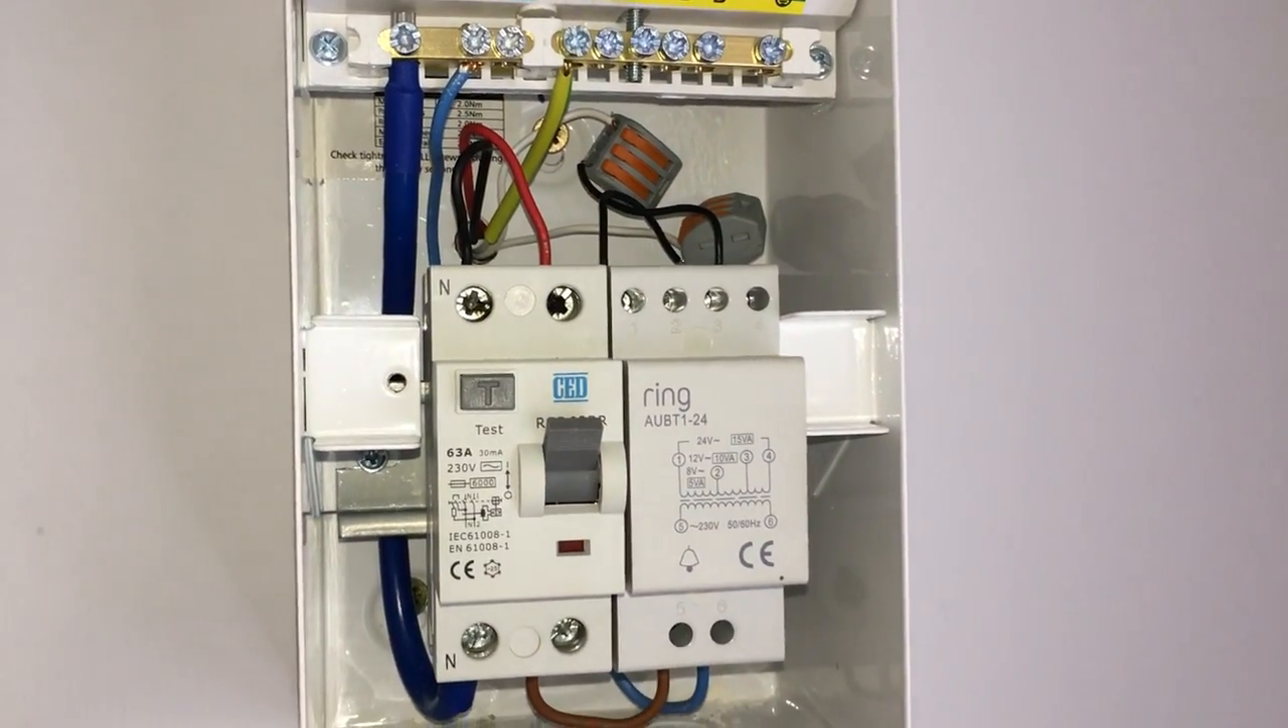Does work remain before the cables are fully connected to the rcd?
No.